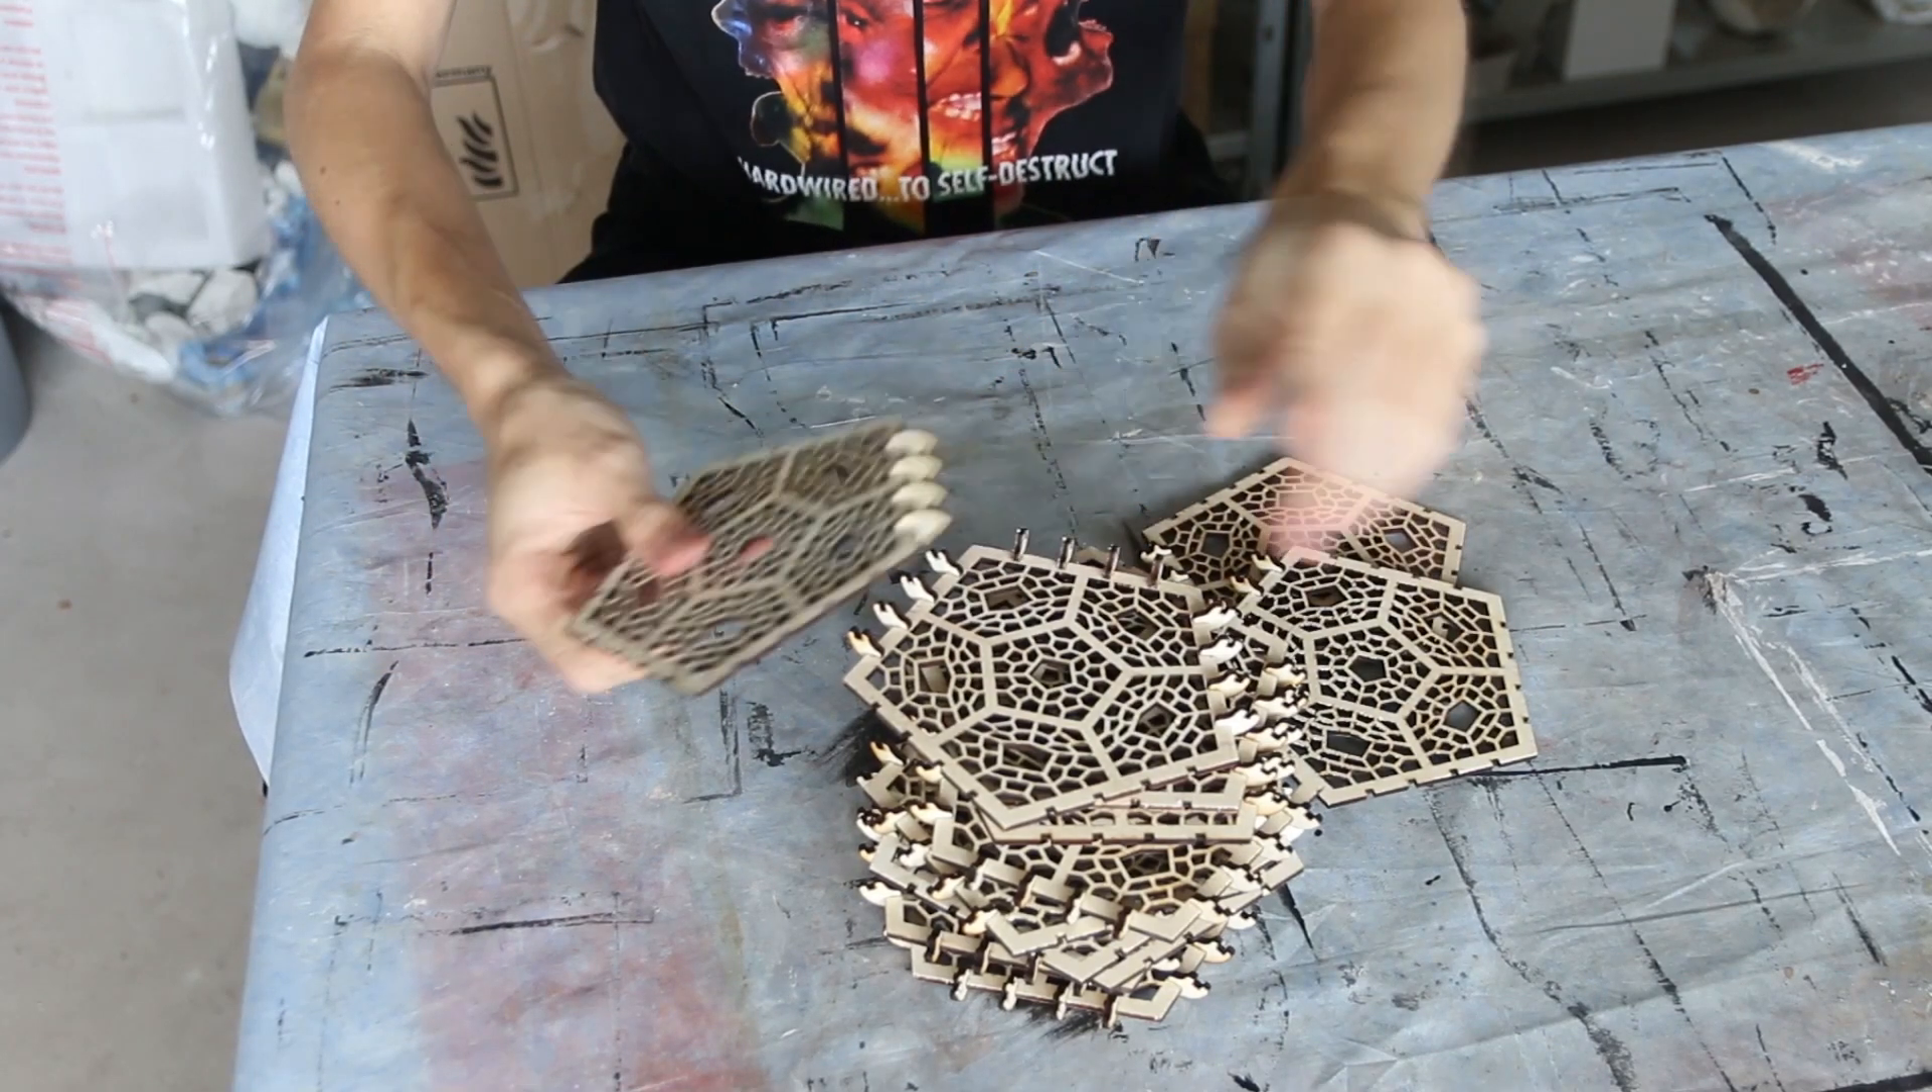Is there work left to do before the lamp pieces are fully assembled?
Yes.